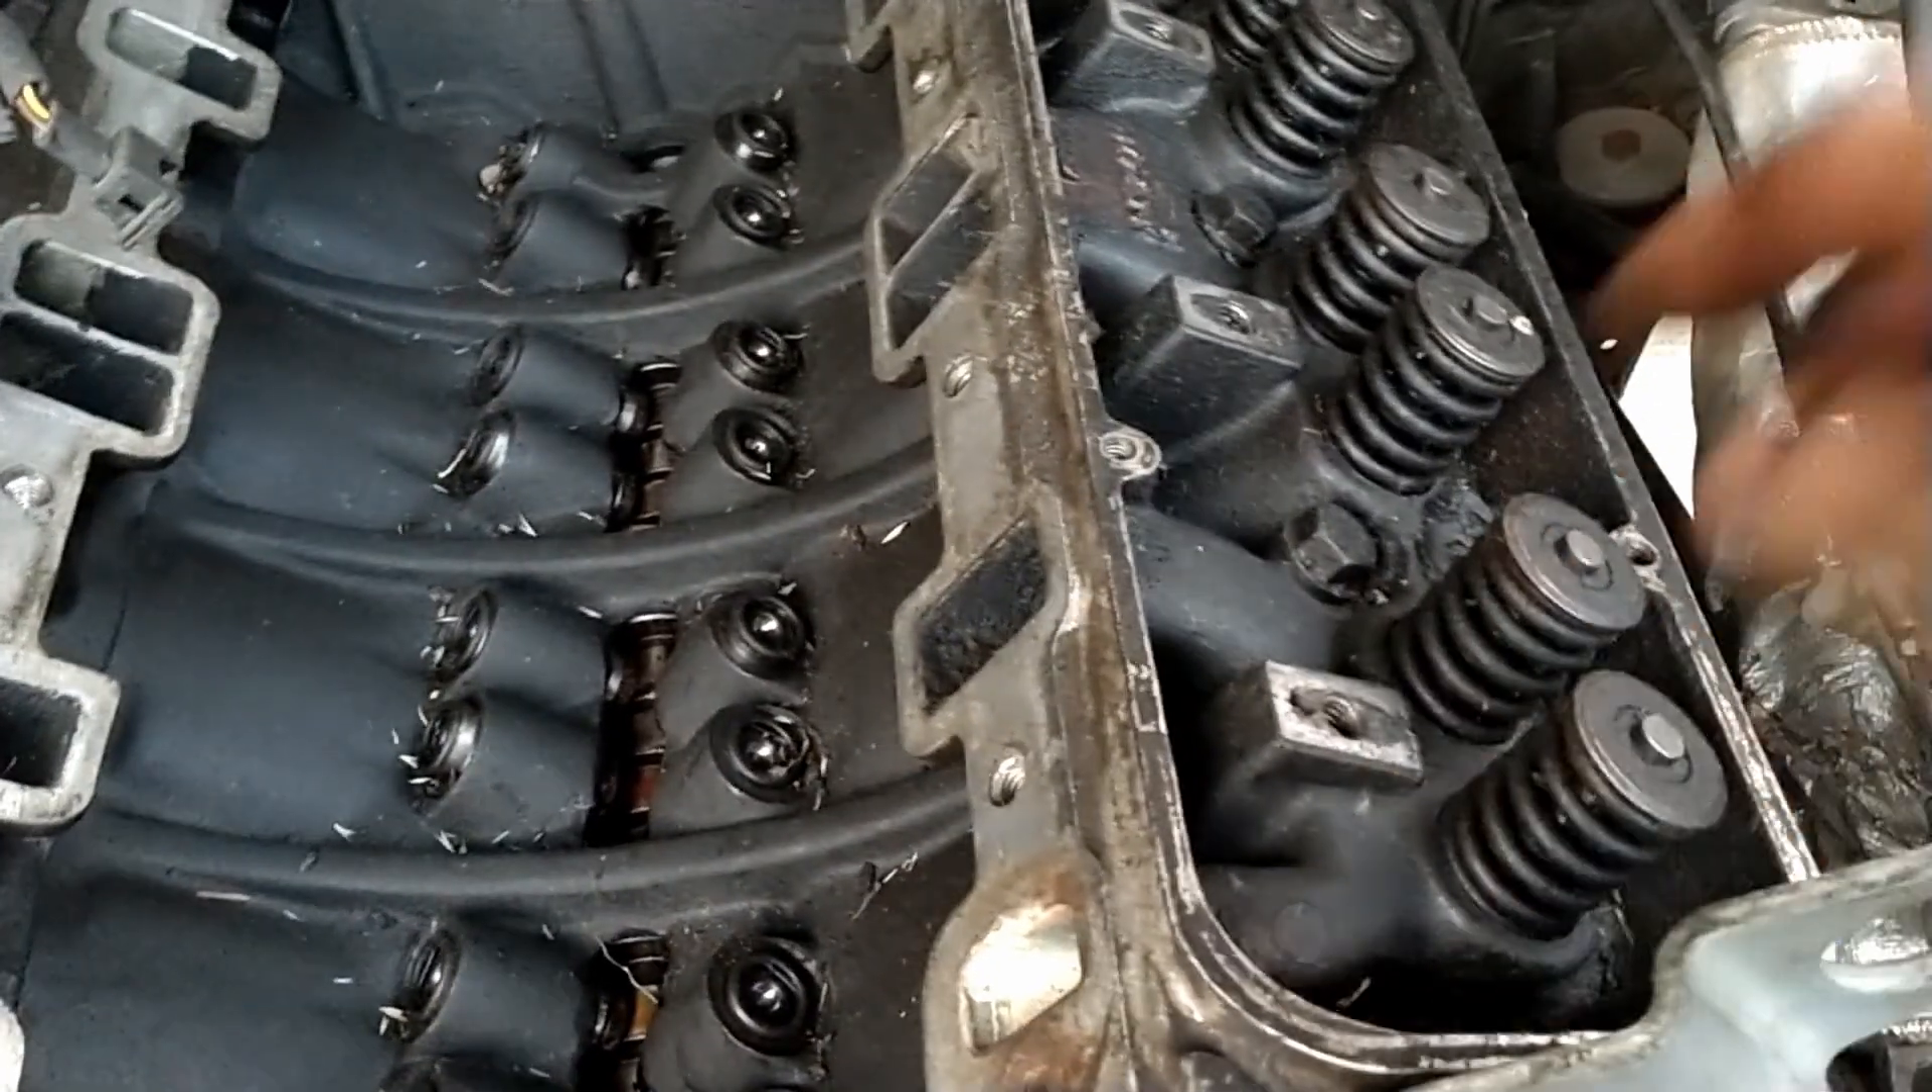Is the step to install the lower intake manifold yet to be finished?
Yes.